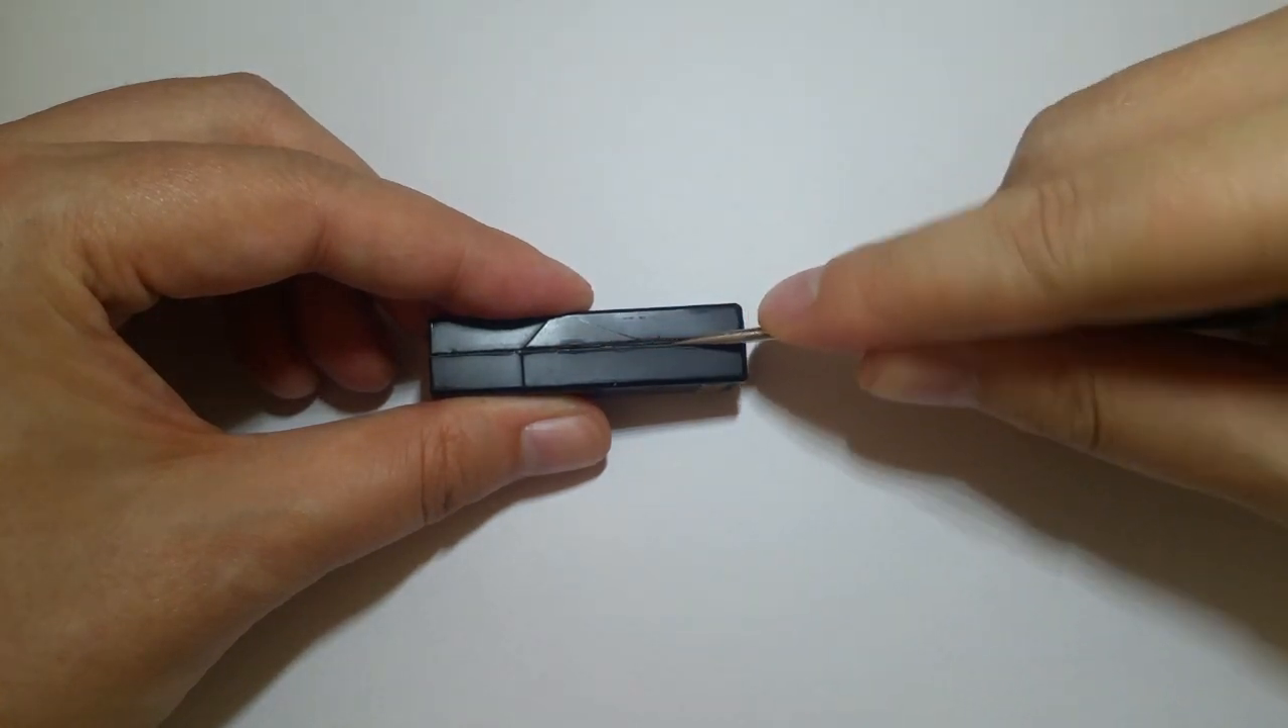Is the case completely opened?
No.